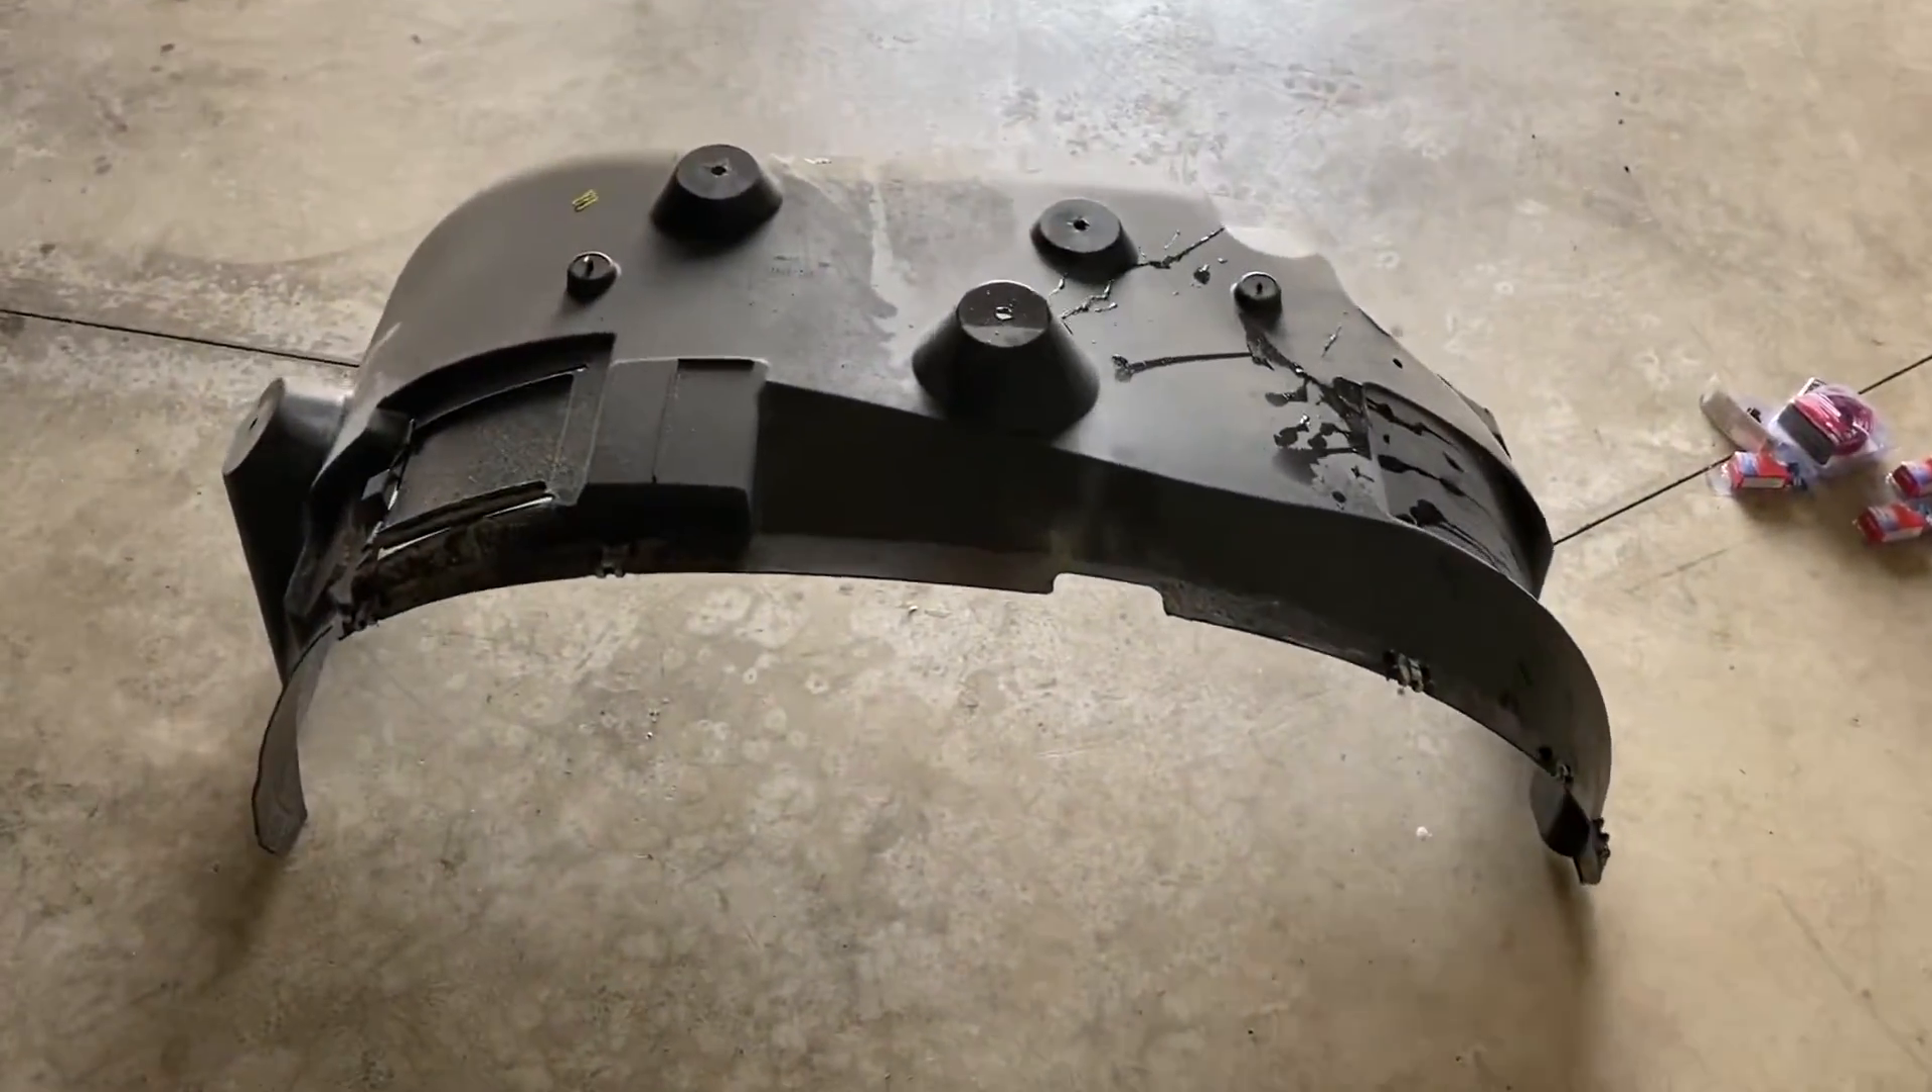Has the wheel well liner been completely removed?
Yes.